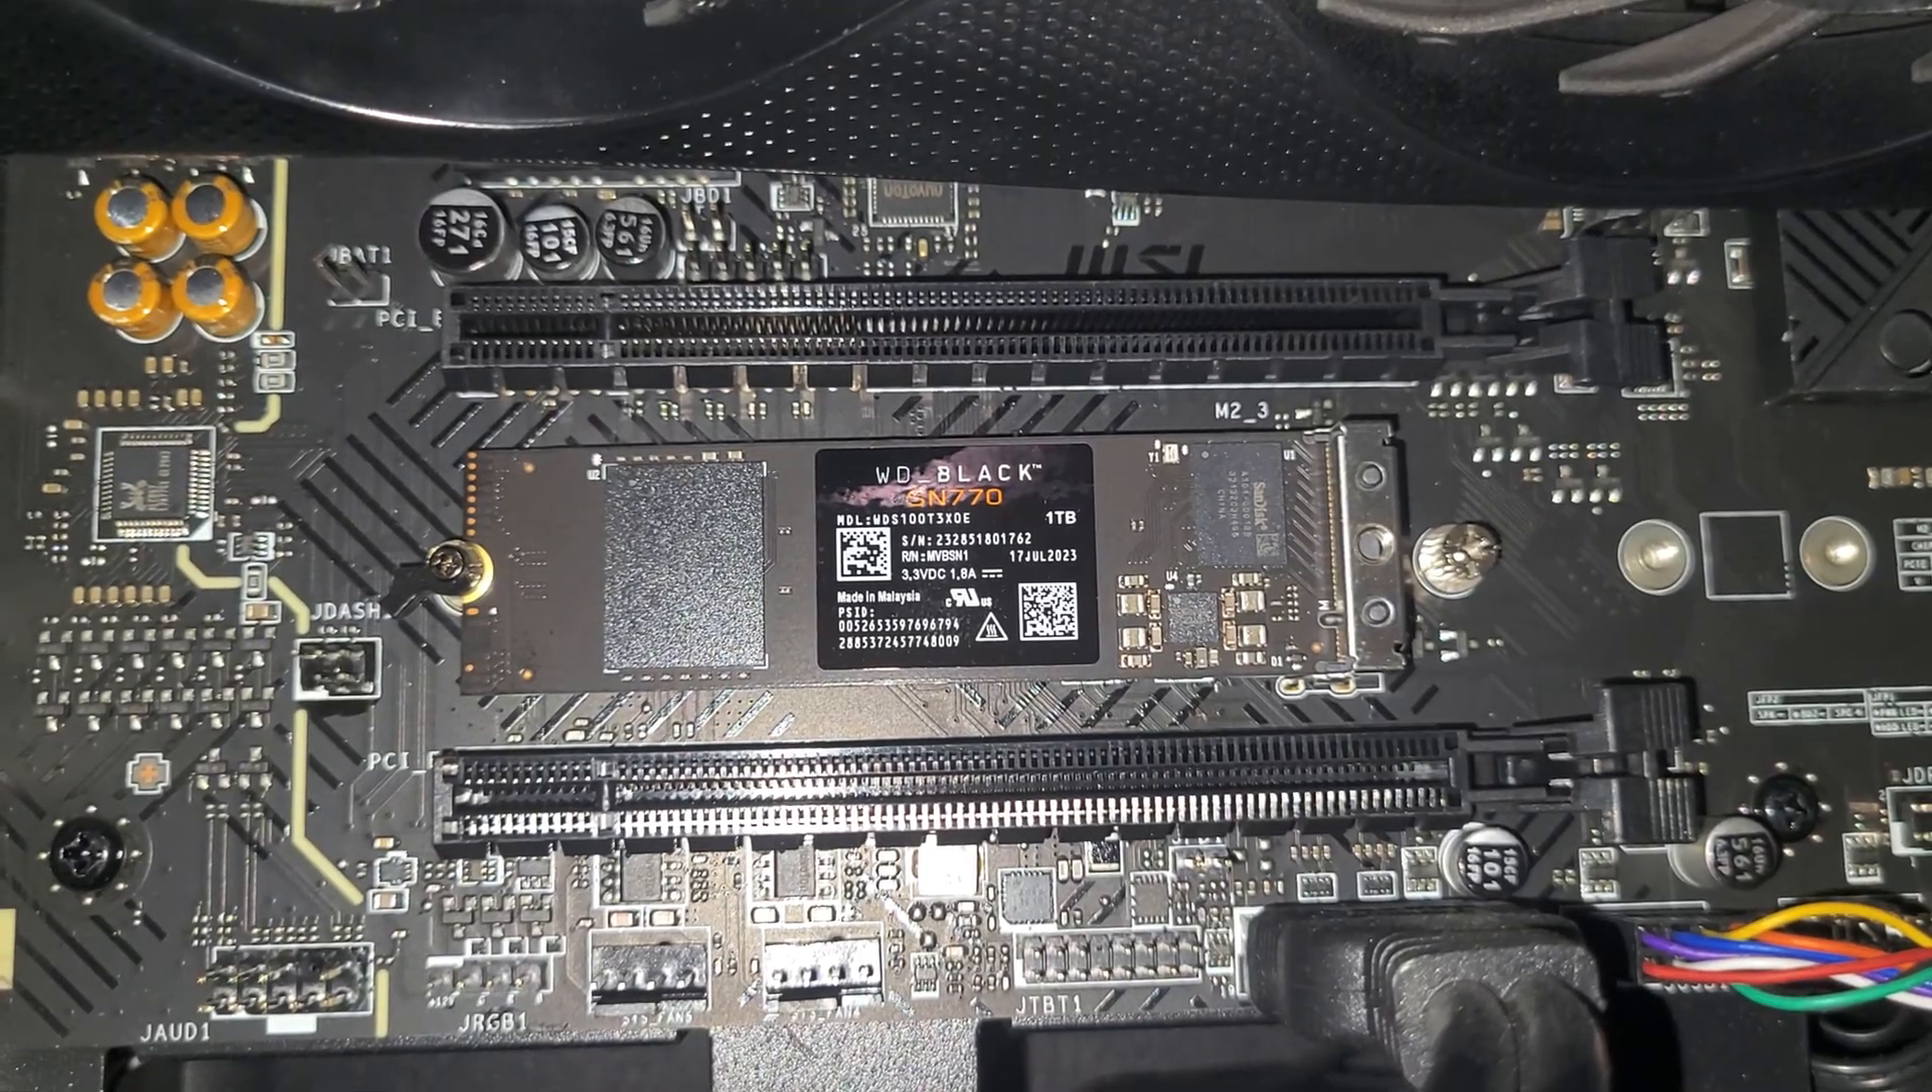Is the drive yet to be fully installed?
No.